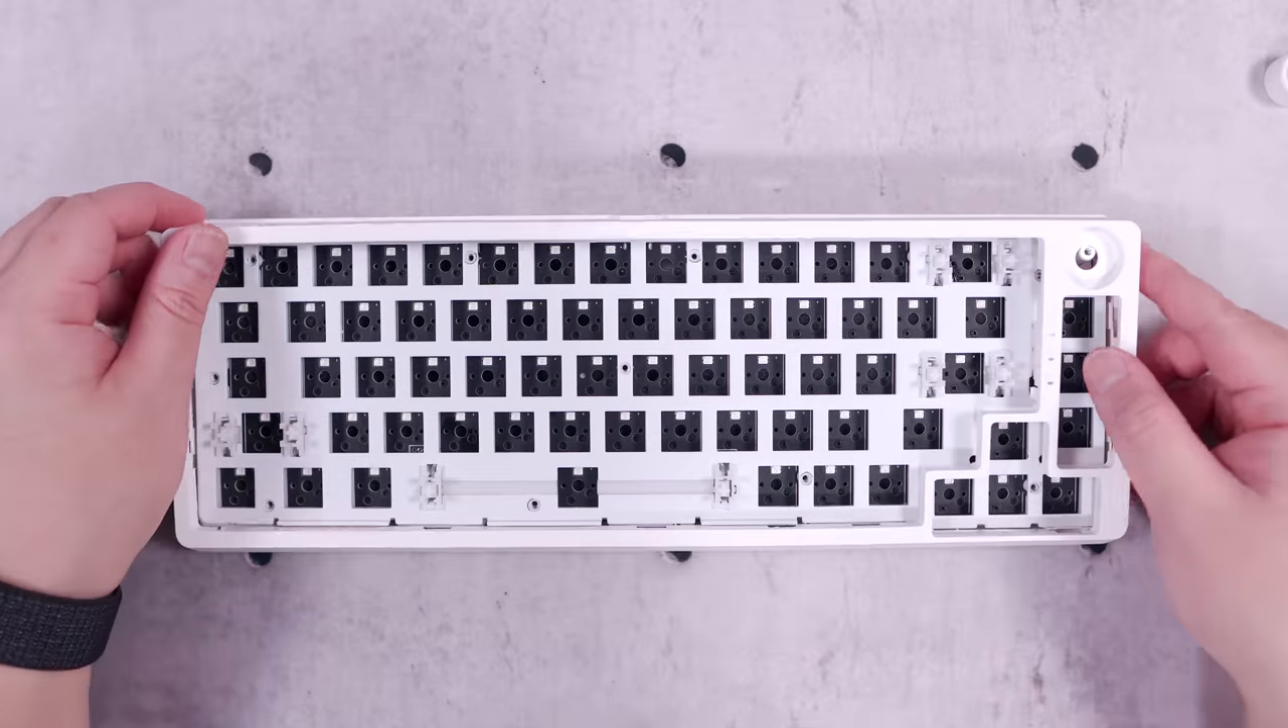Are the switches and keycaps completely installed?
No.